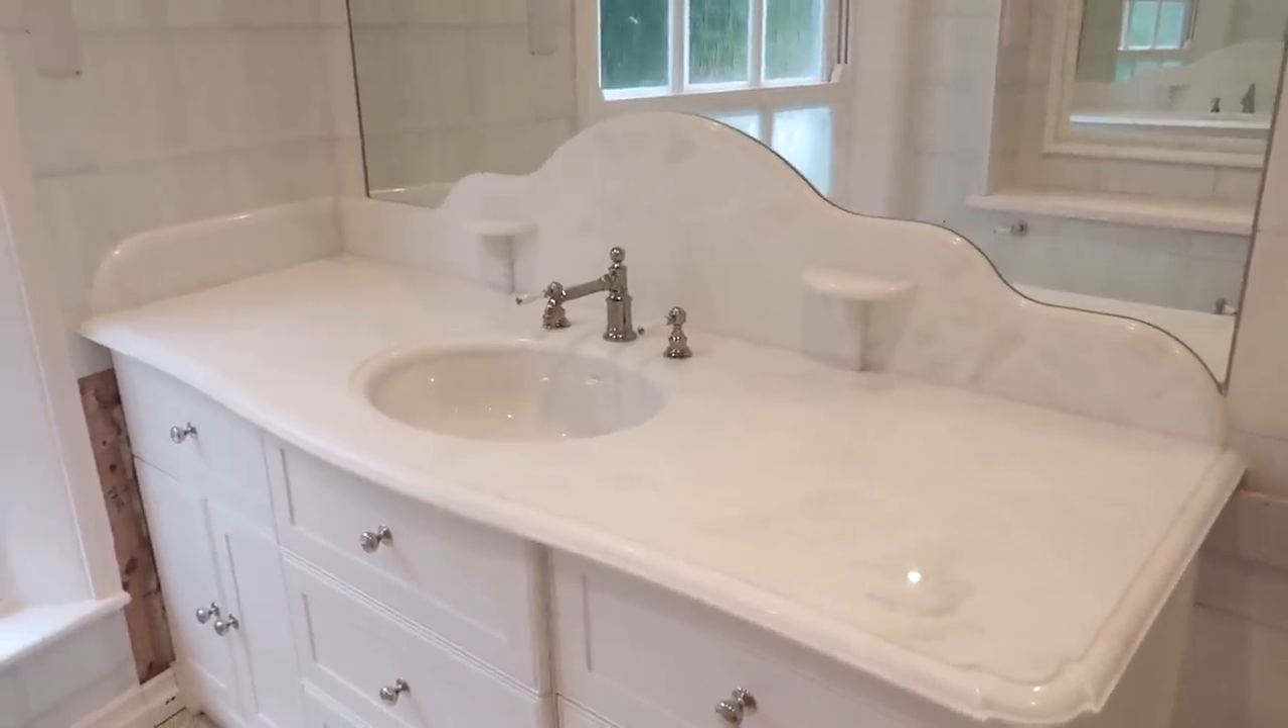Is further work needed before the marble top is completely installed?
No.